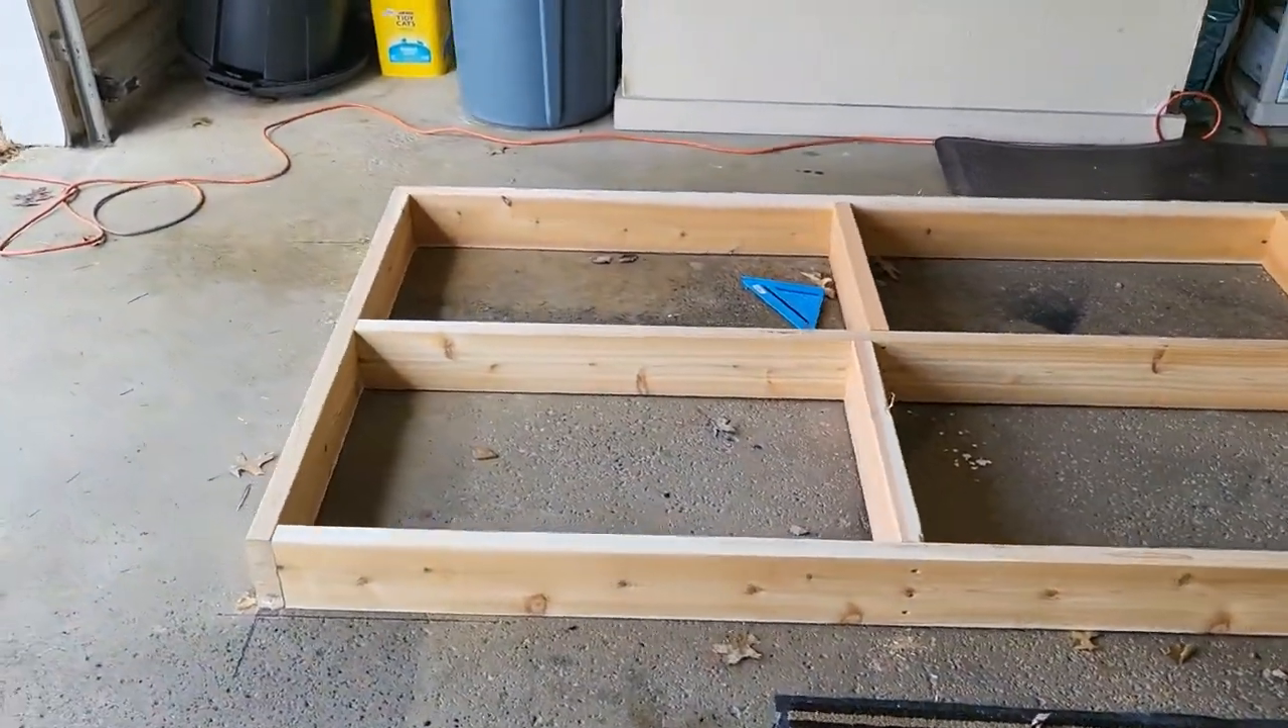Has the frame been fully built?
Yes.